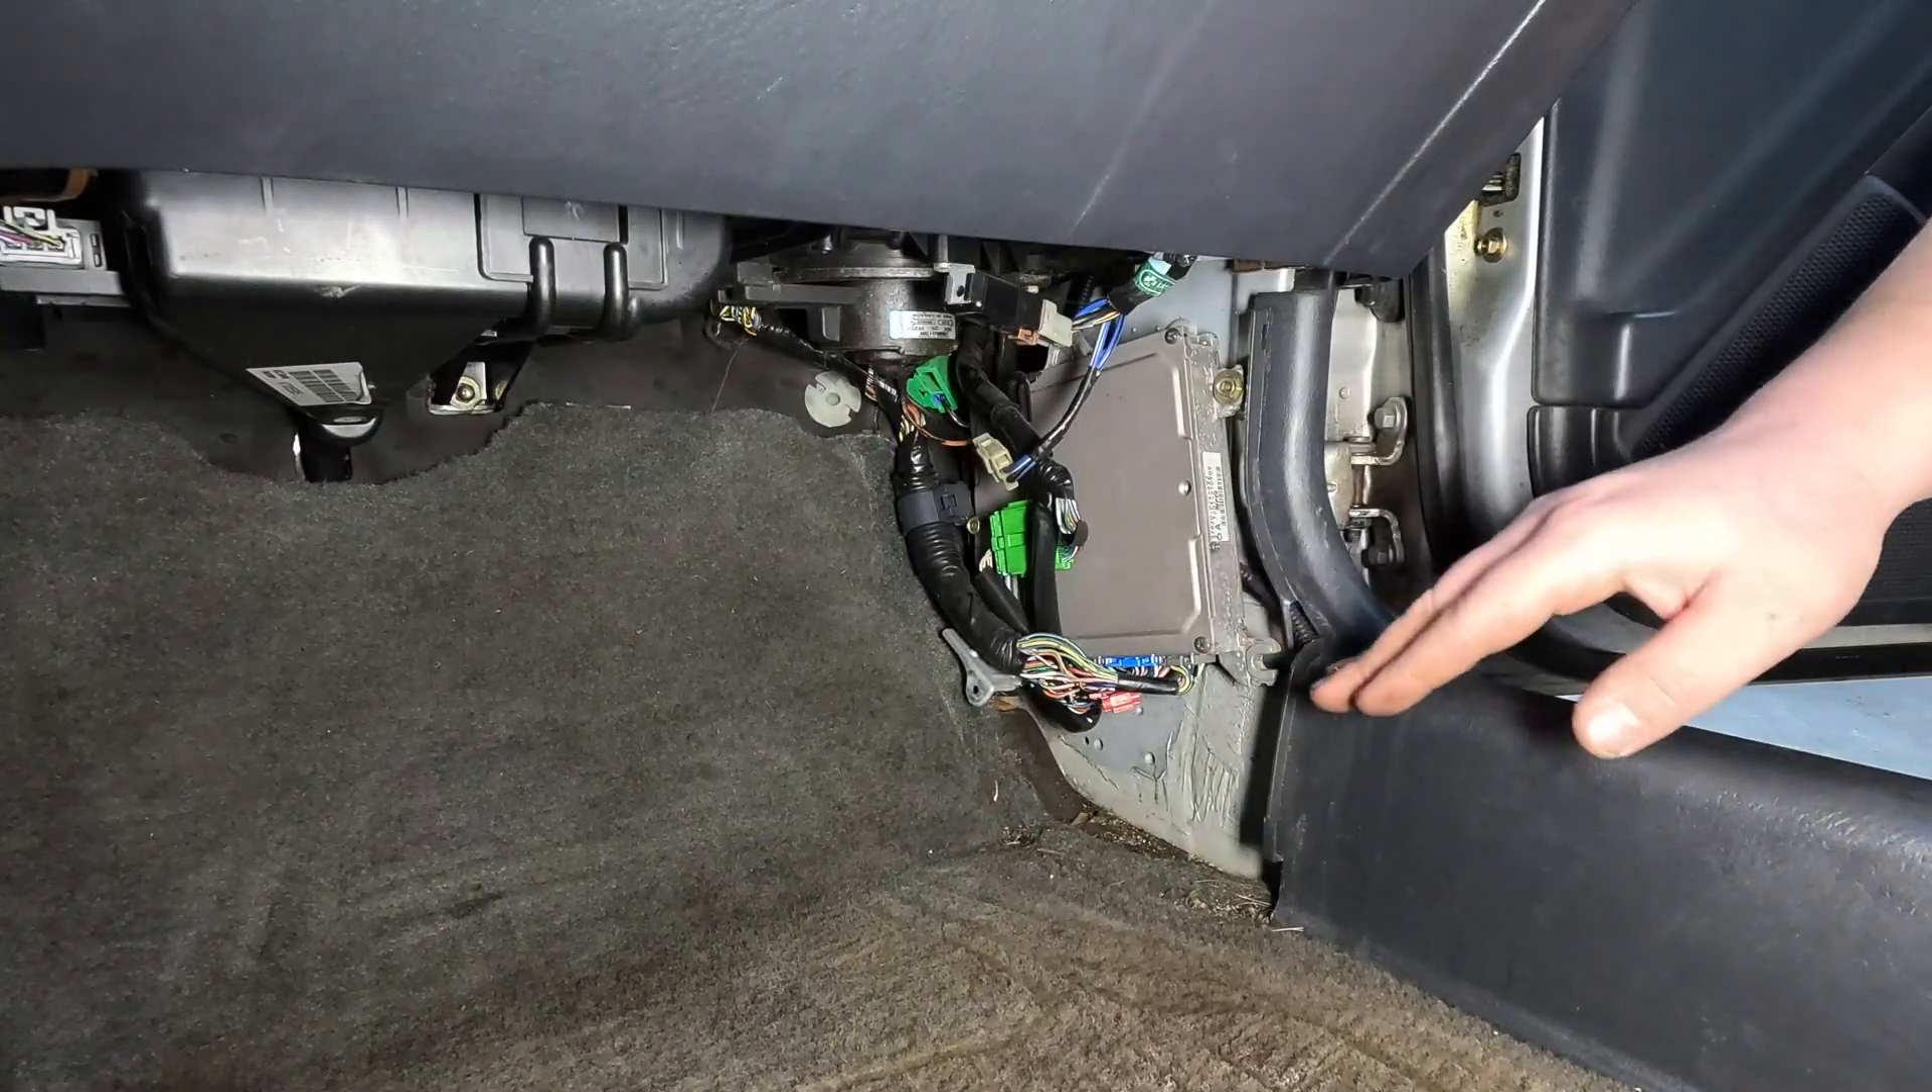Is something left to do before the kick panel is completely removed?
No.